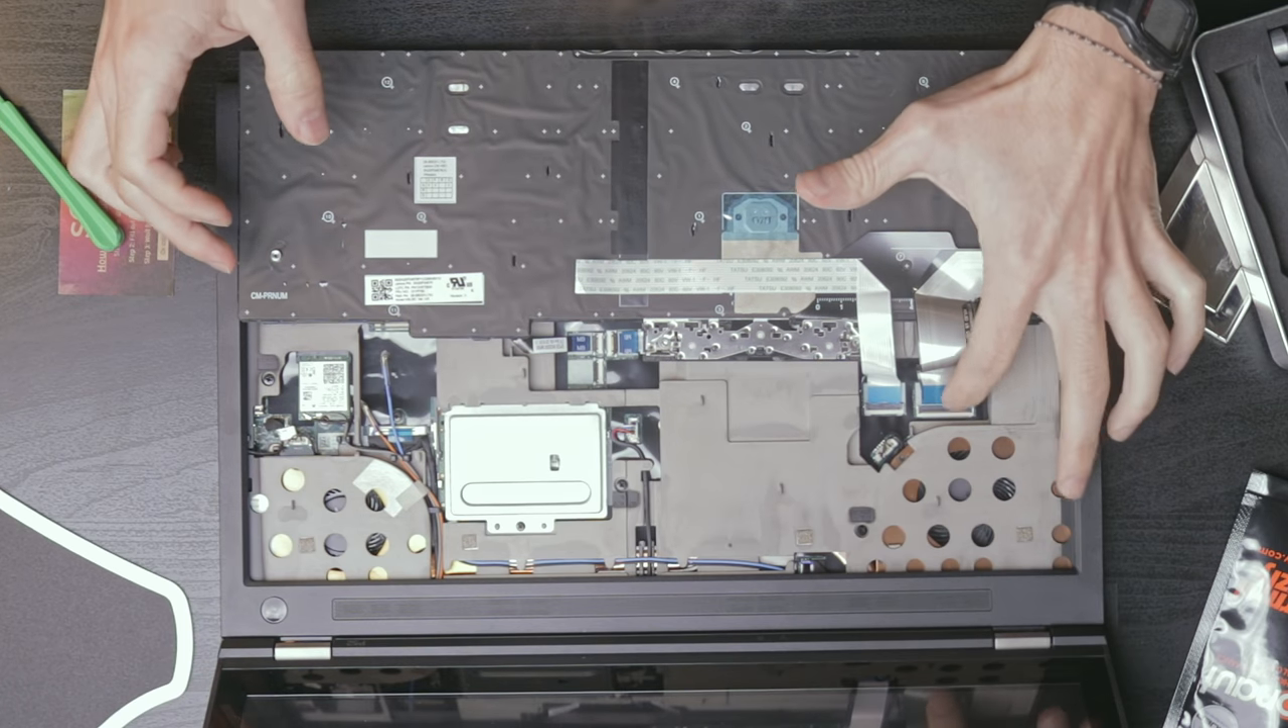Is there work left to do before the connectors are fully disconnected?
Yes.